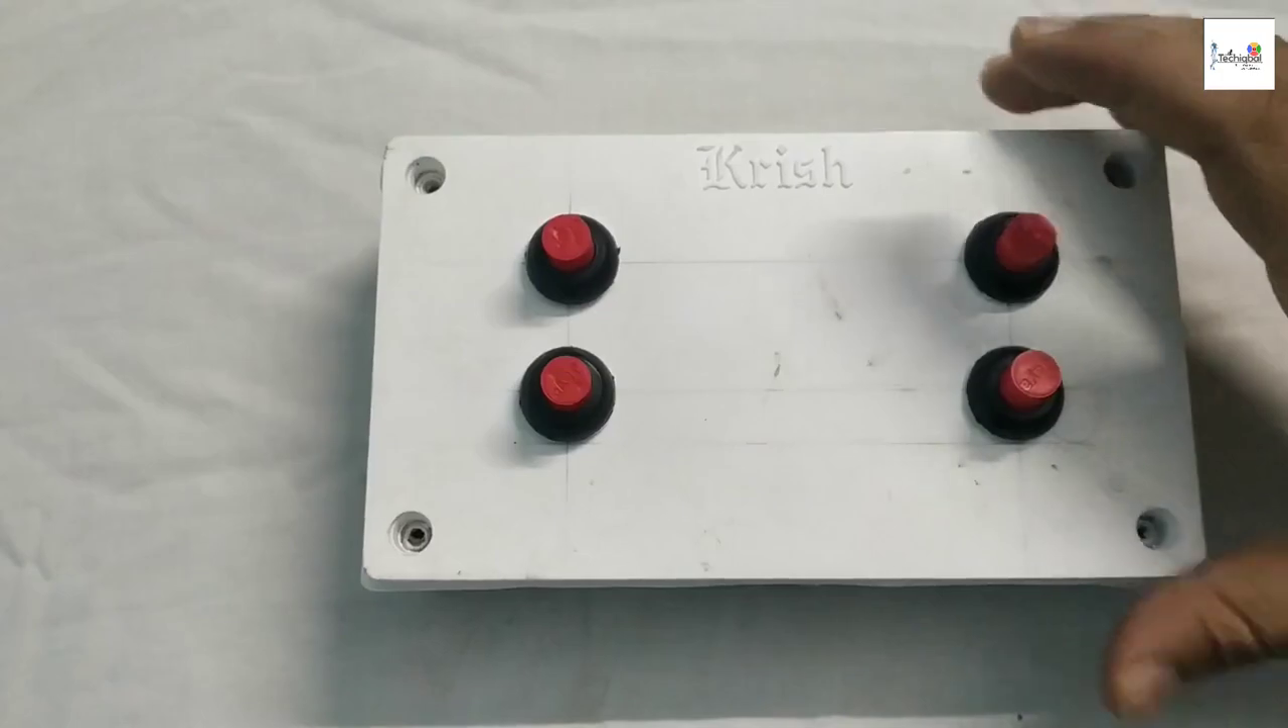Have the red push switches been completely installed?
Yes.